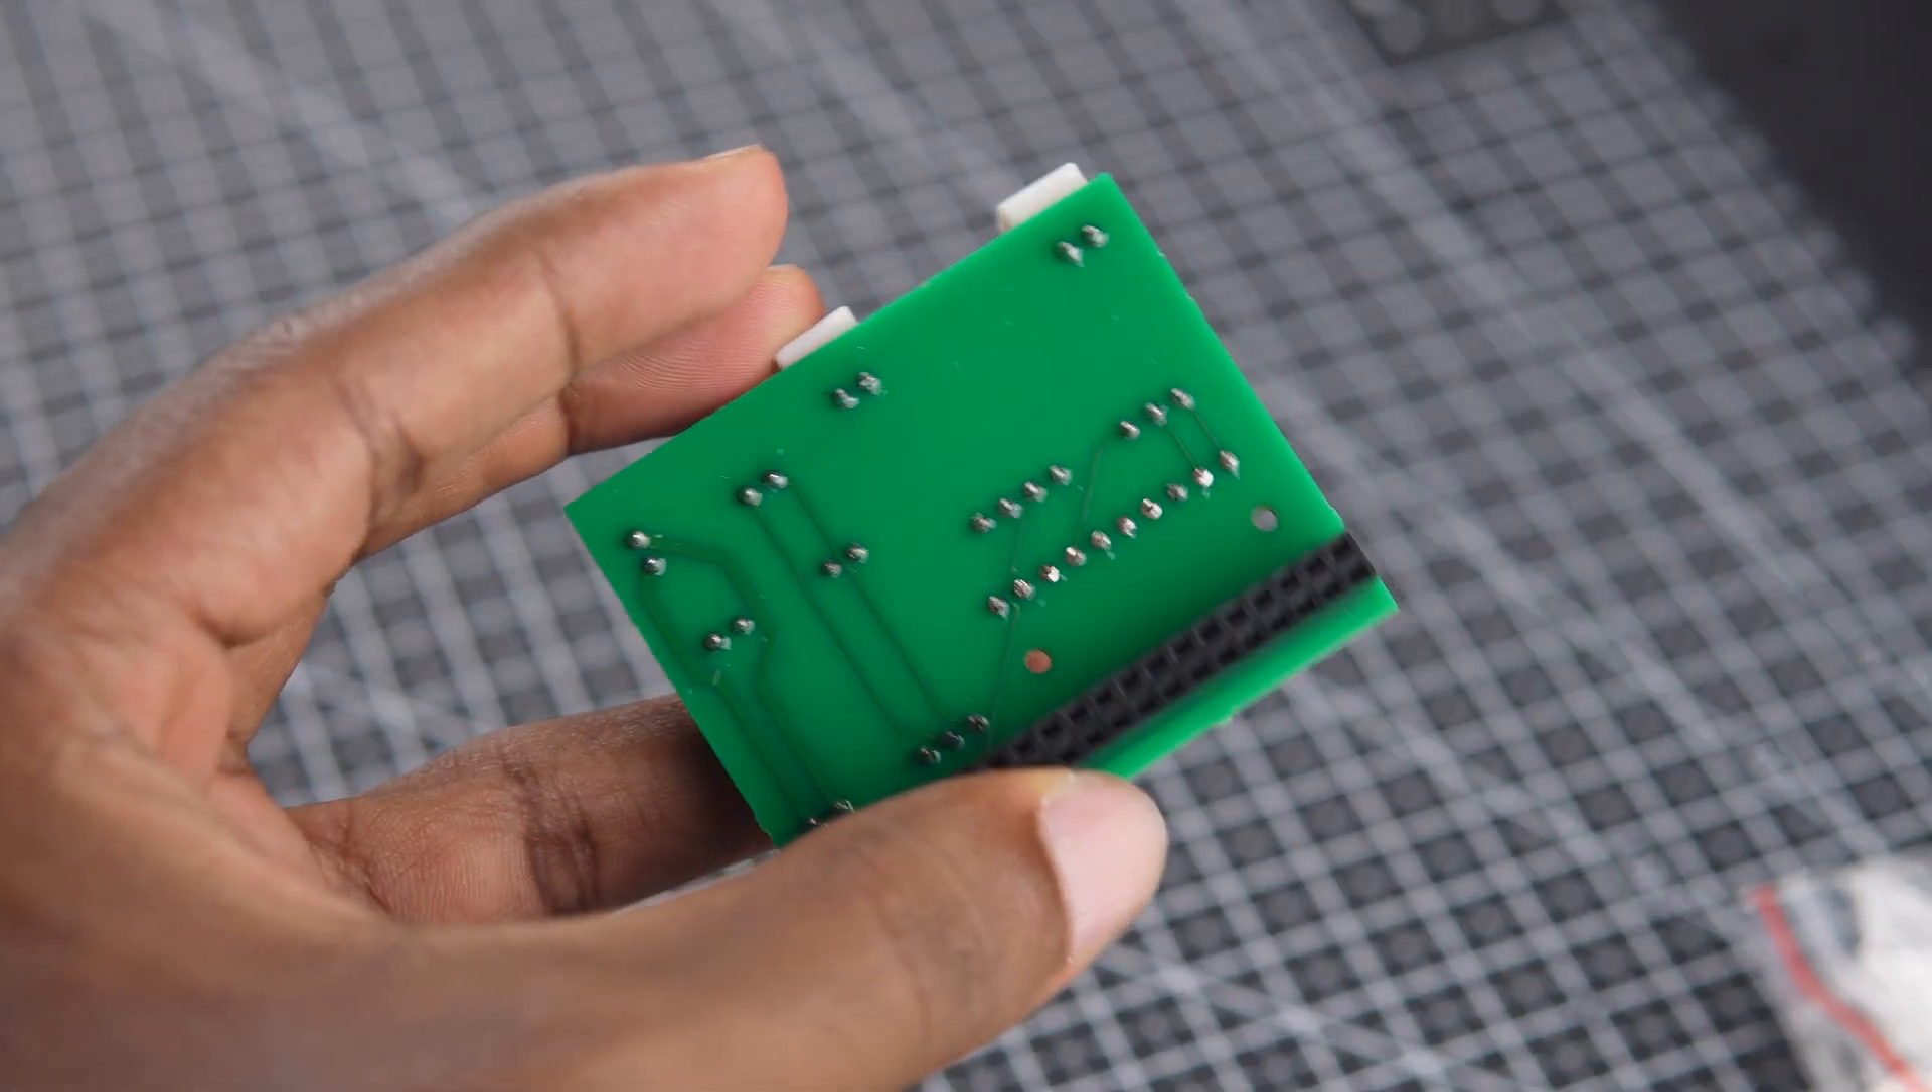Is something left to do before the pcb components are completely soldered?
No.